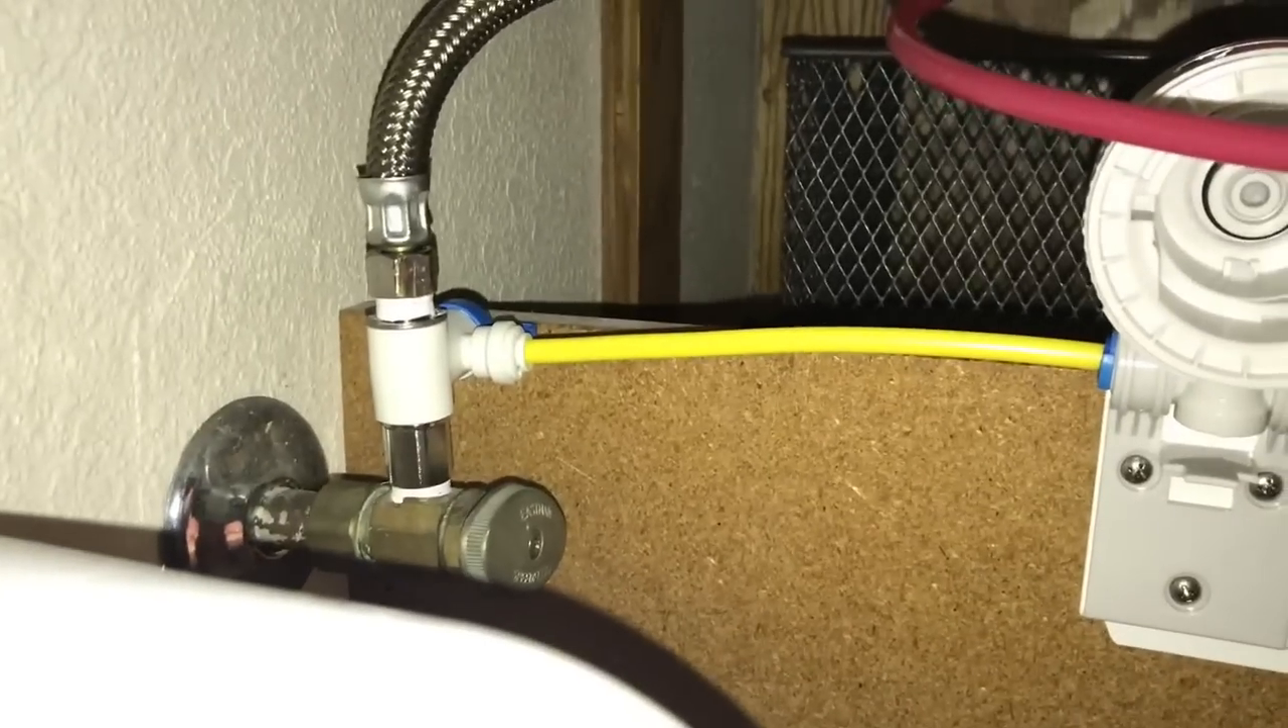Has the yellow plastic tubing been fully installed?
Yes.